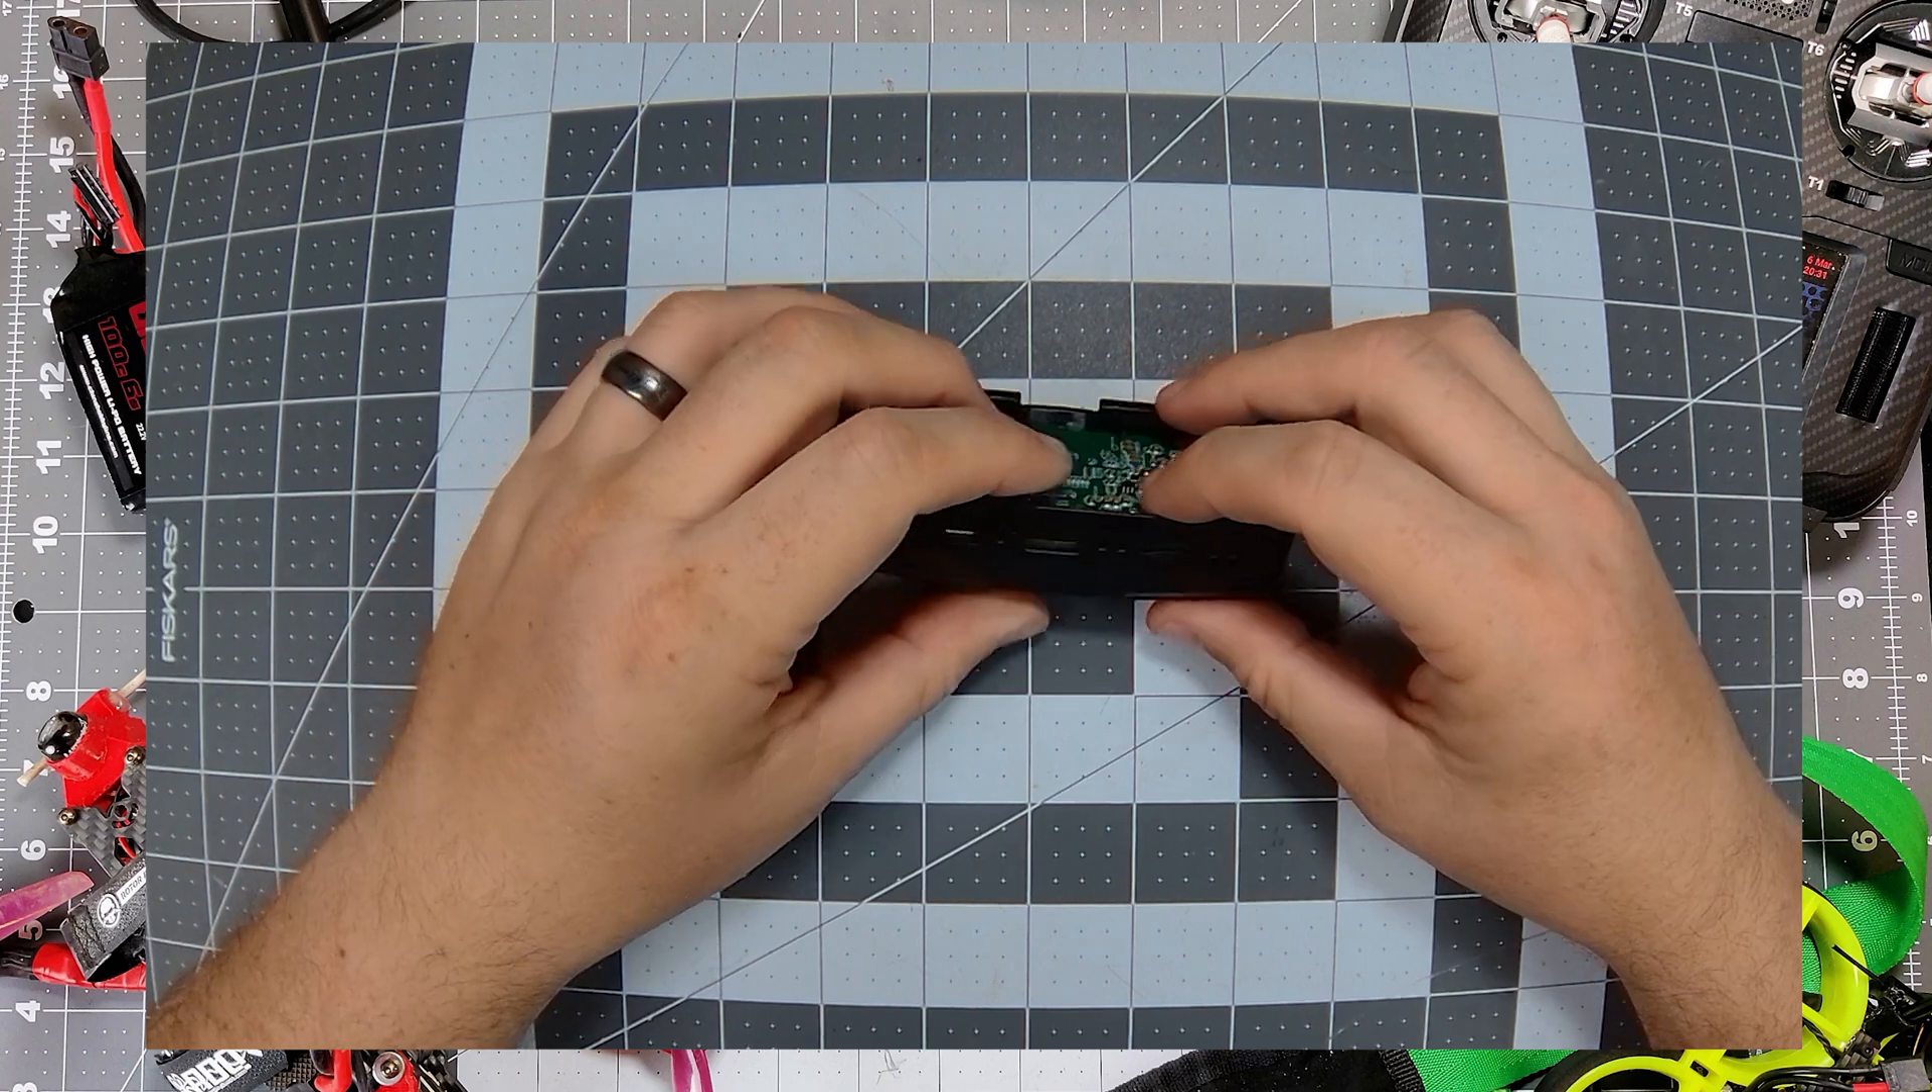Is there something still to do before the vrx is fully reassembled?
Yes.